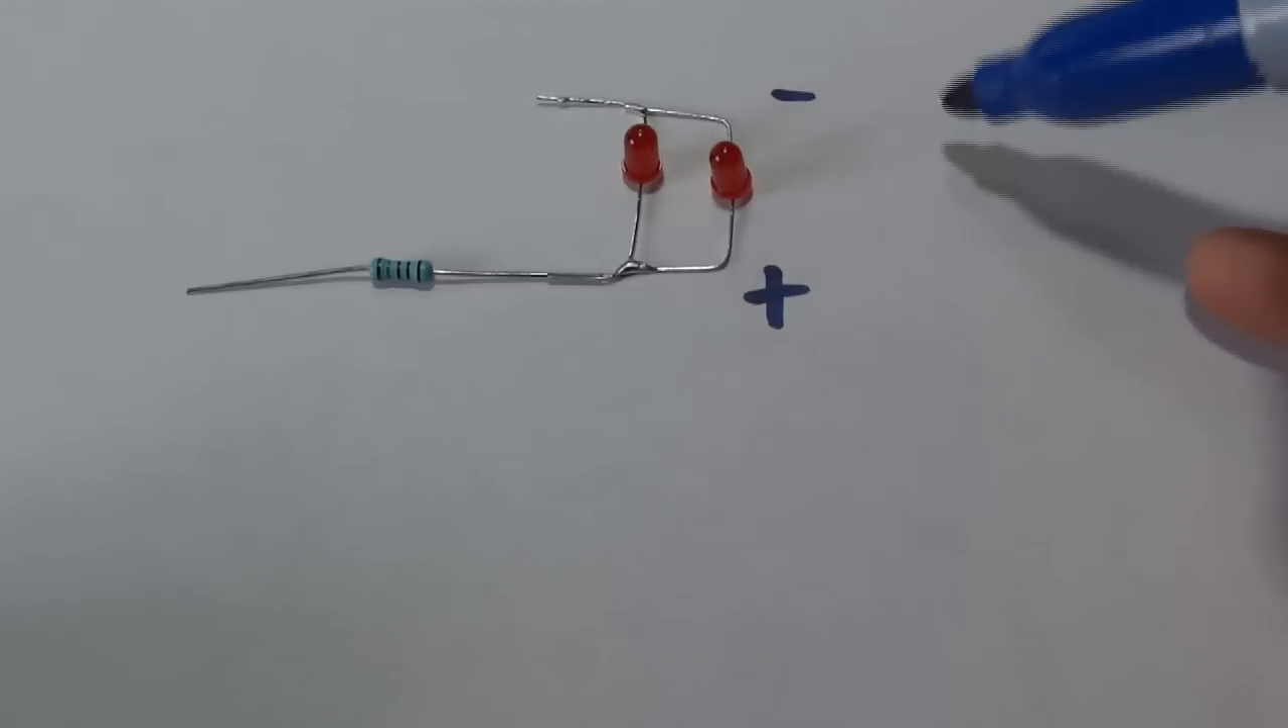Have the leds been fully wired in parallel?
Yes.